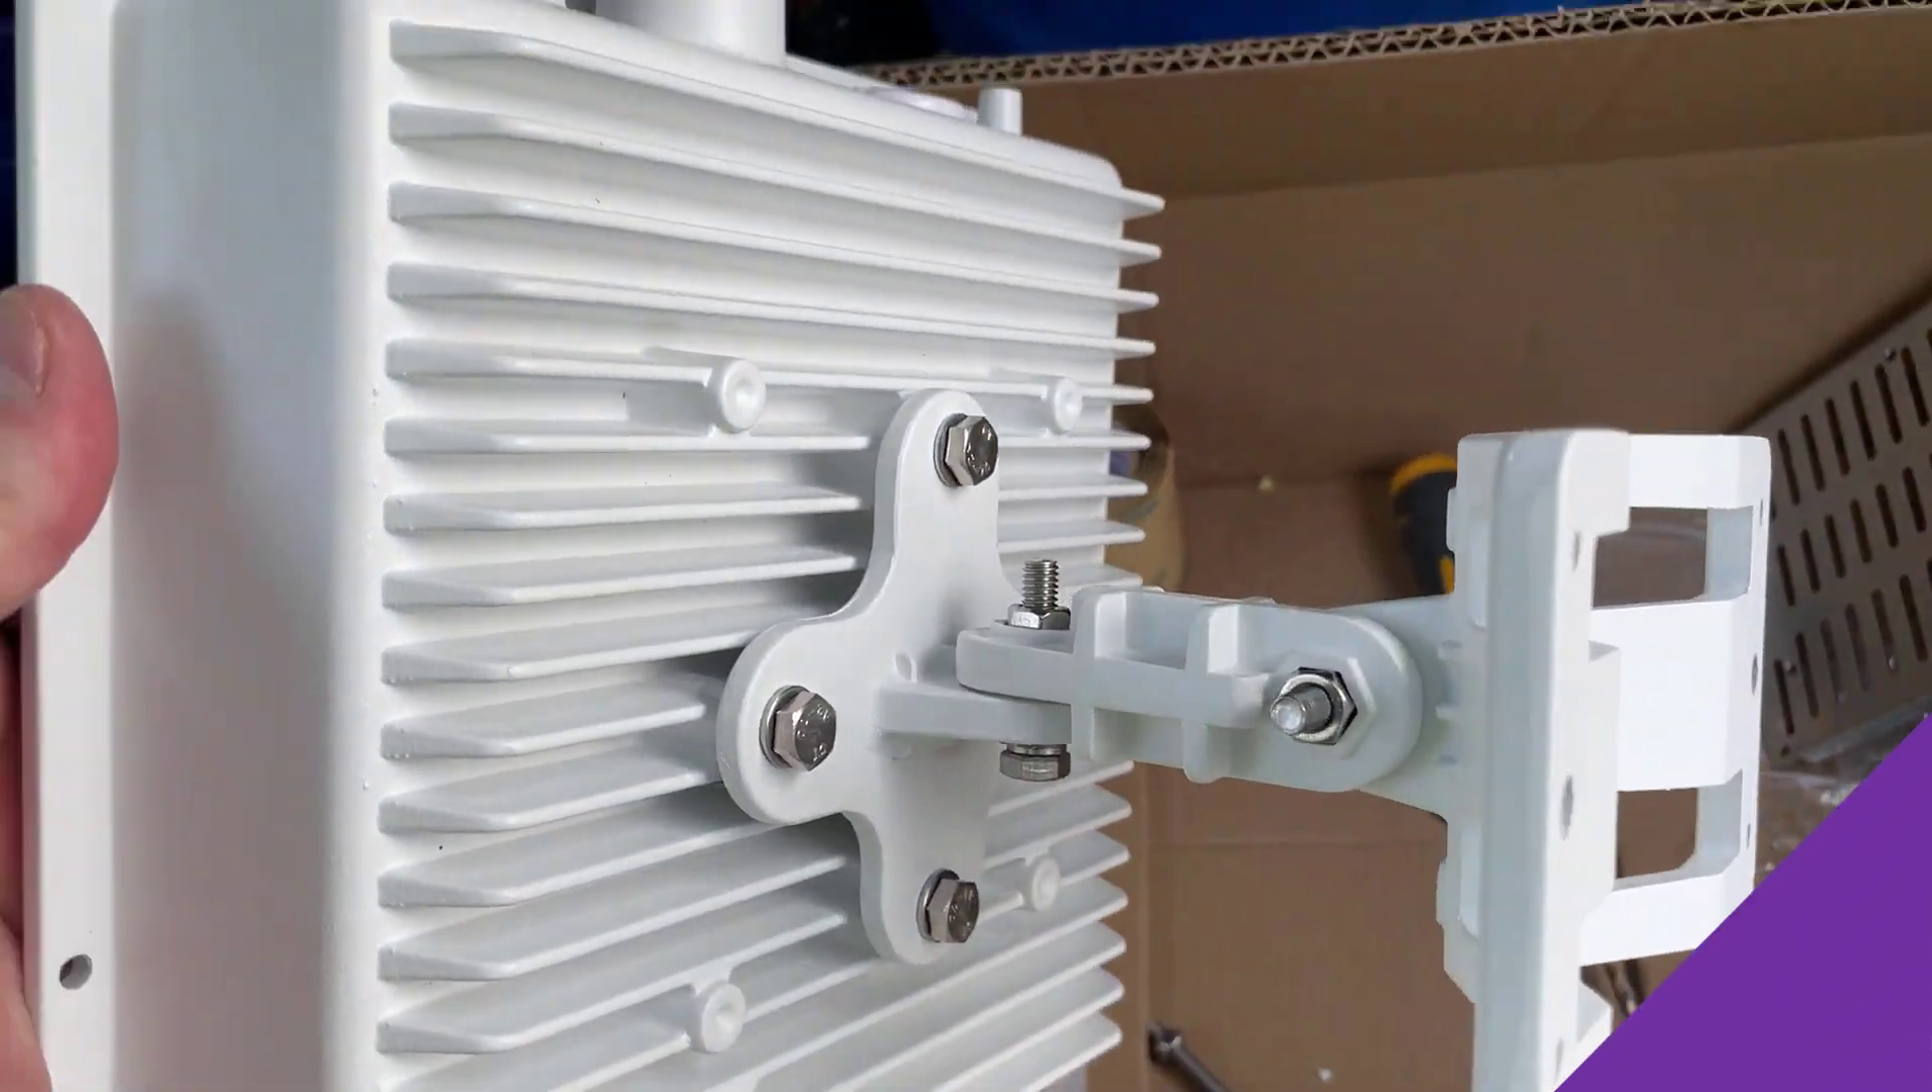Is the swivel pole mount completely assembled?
Yes.